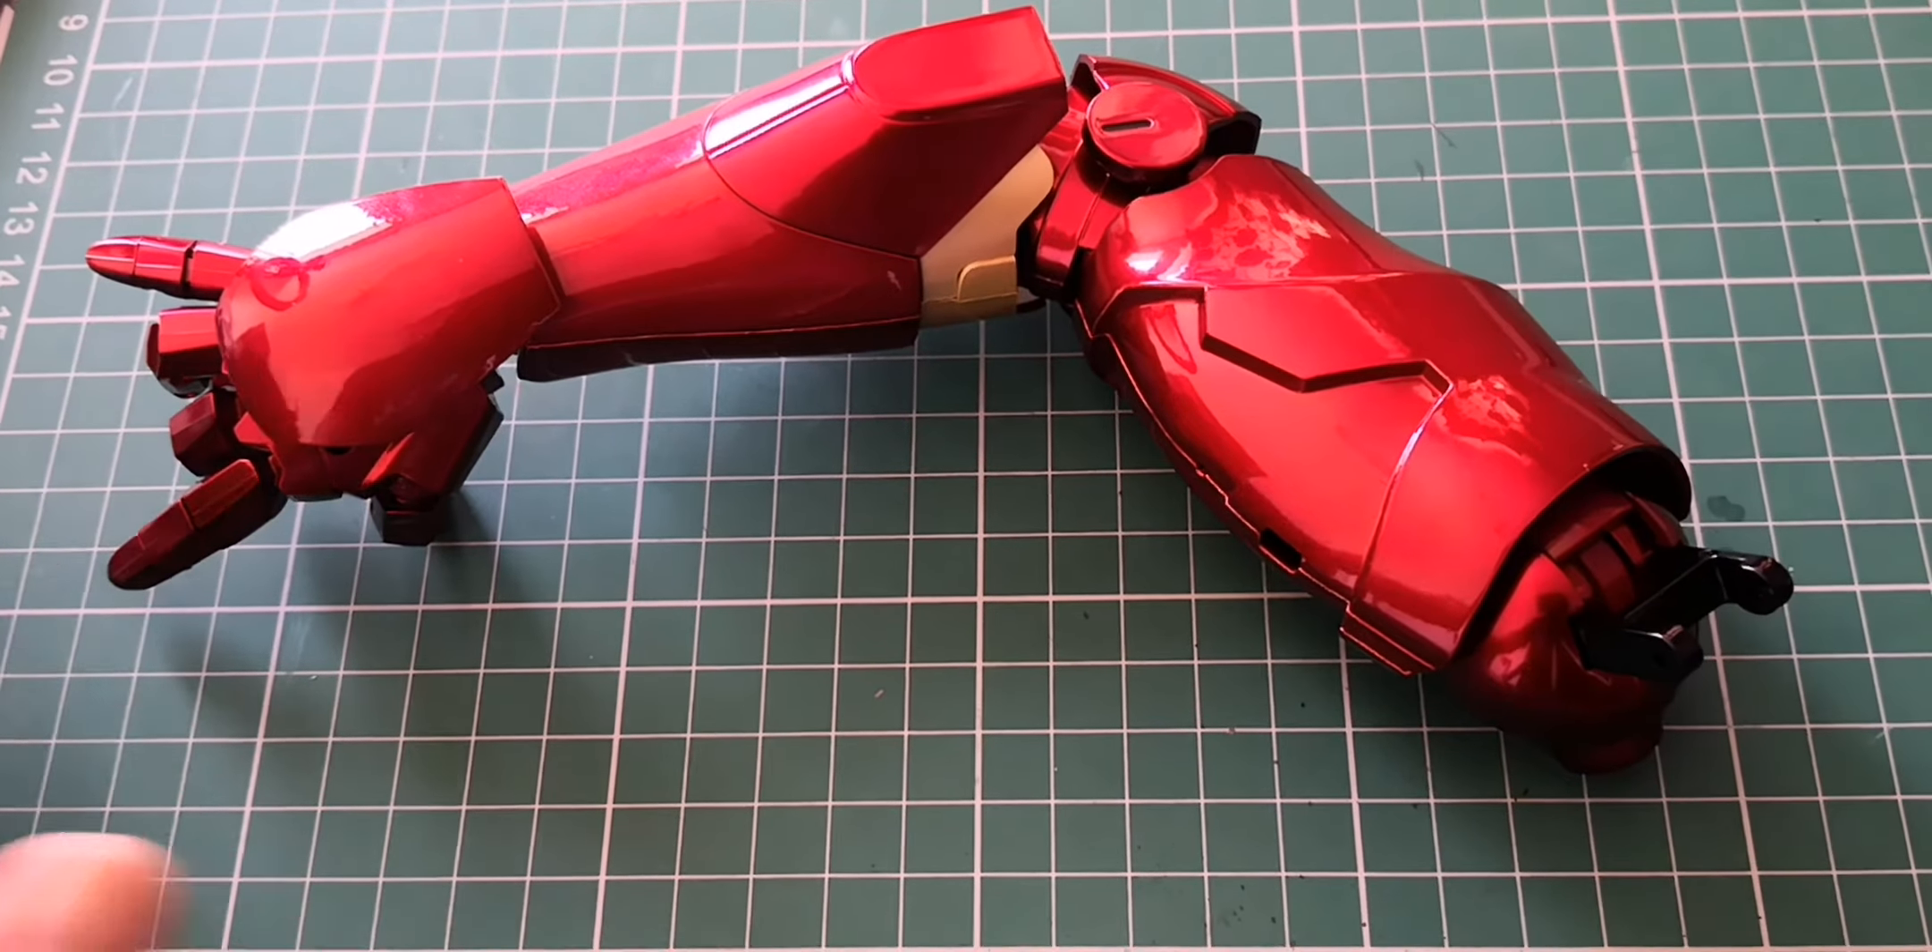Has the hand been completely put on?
Yes.